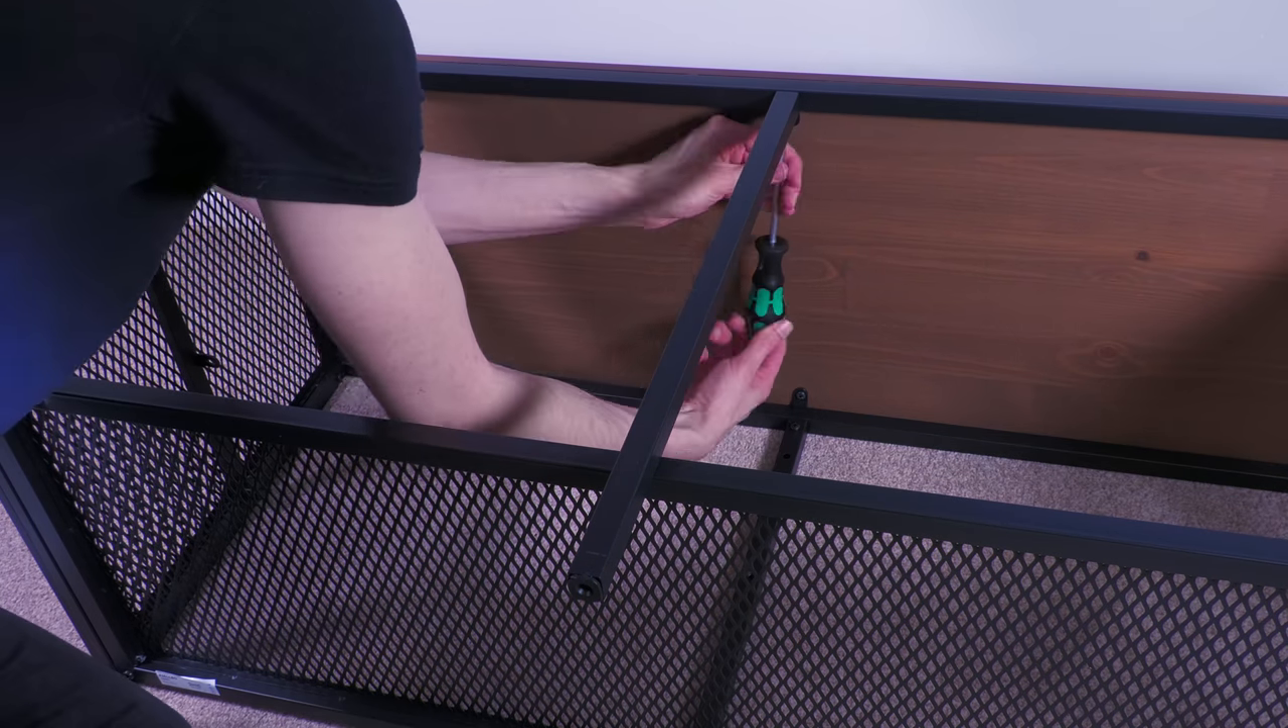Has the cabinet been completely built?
No.